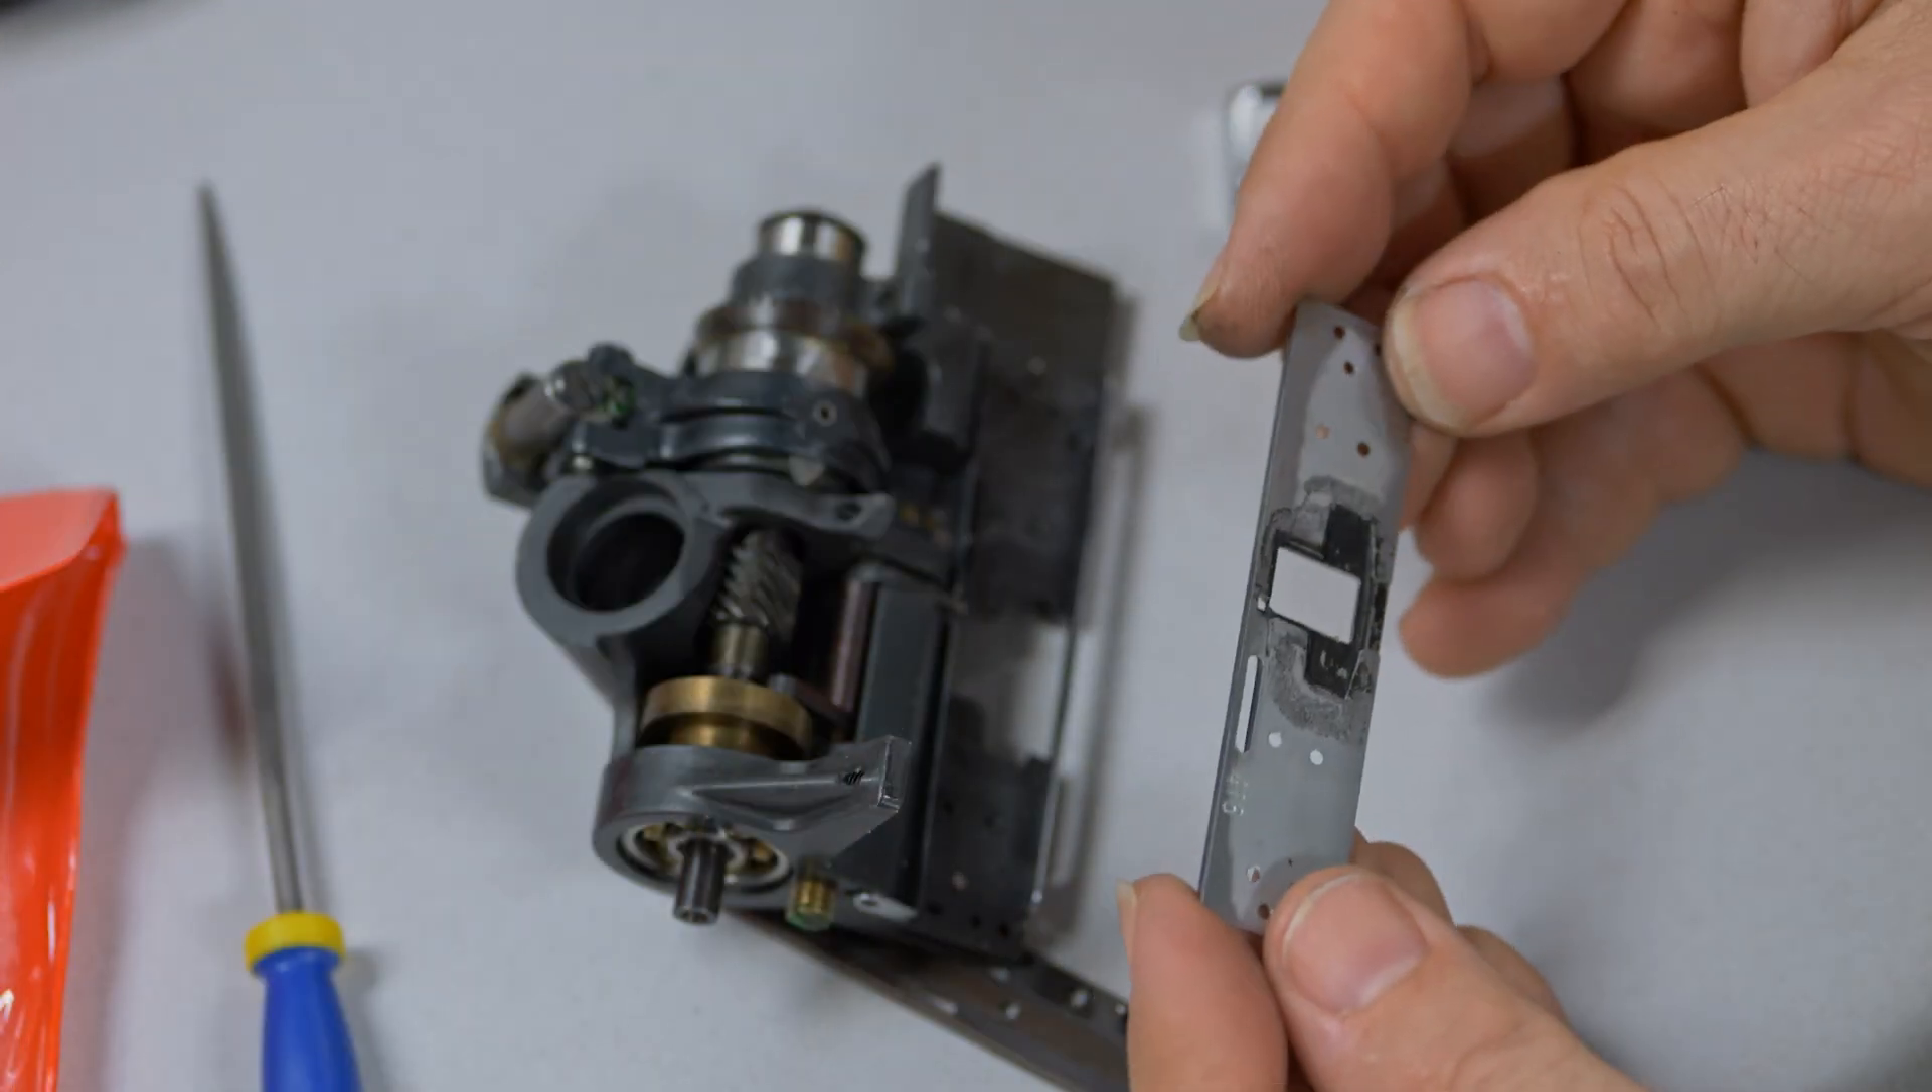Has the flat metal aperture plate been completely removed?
Yes.